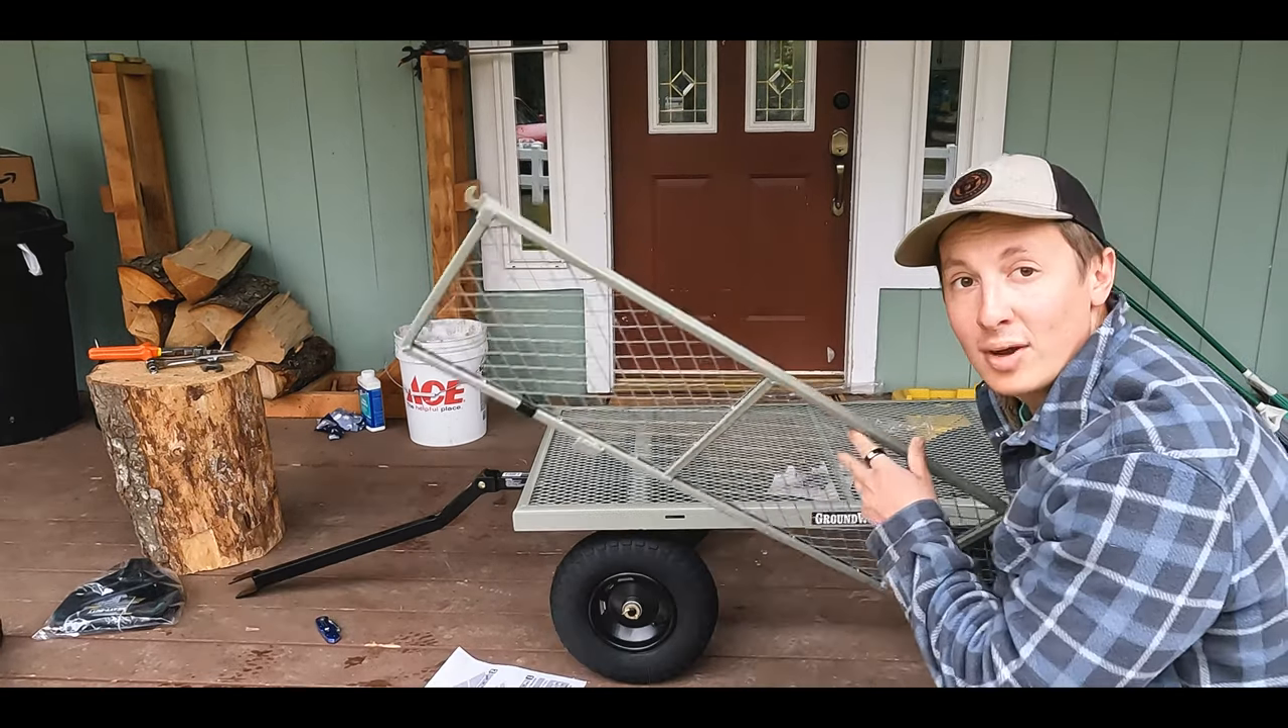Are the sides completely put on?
No.